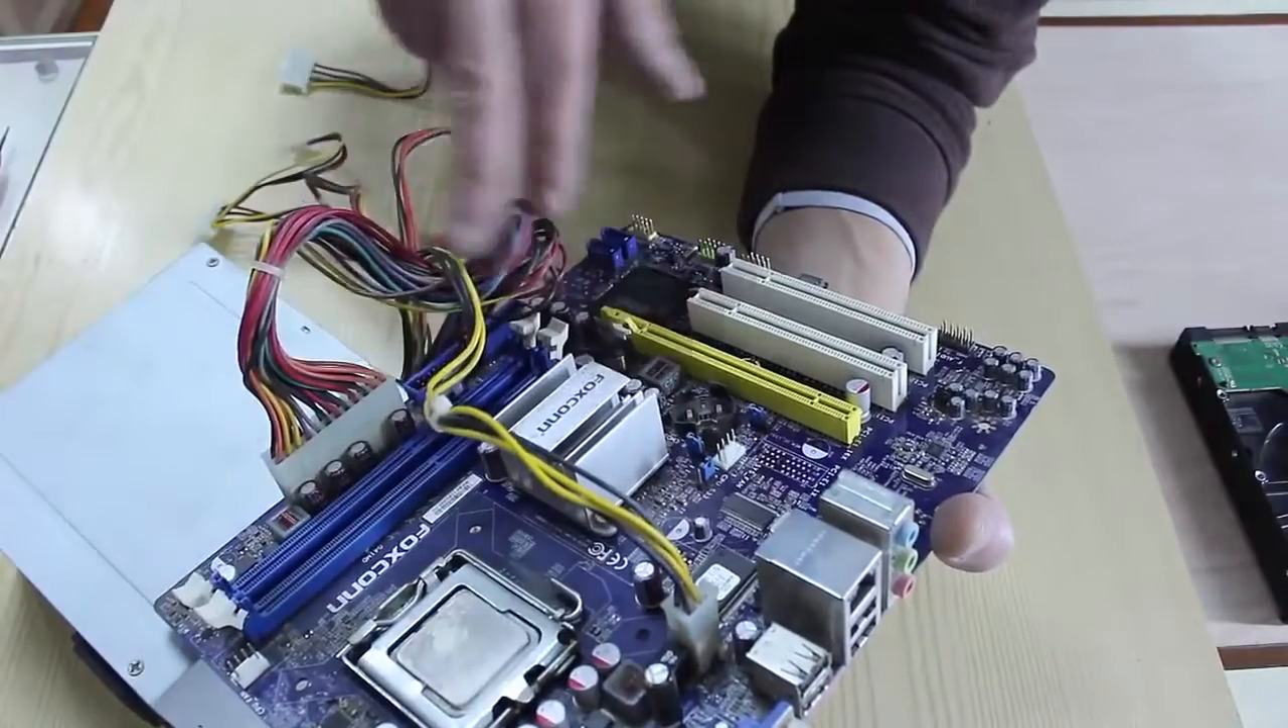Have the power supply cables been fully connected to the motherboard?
Yes.